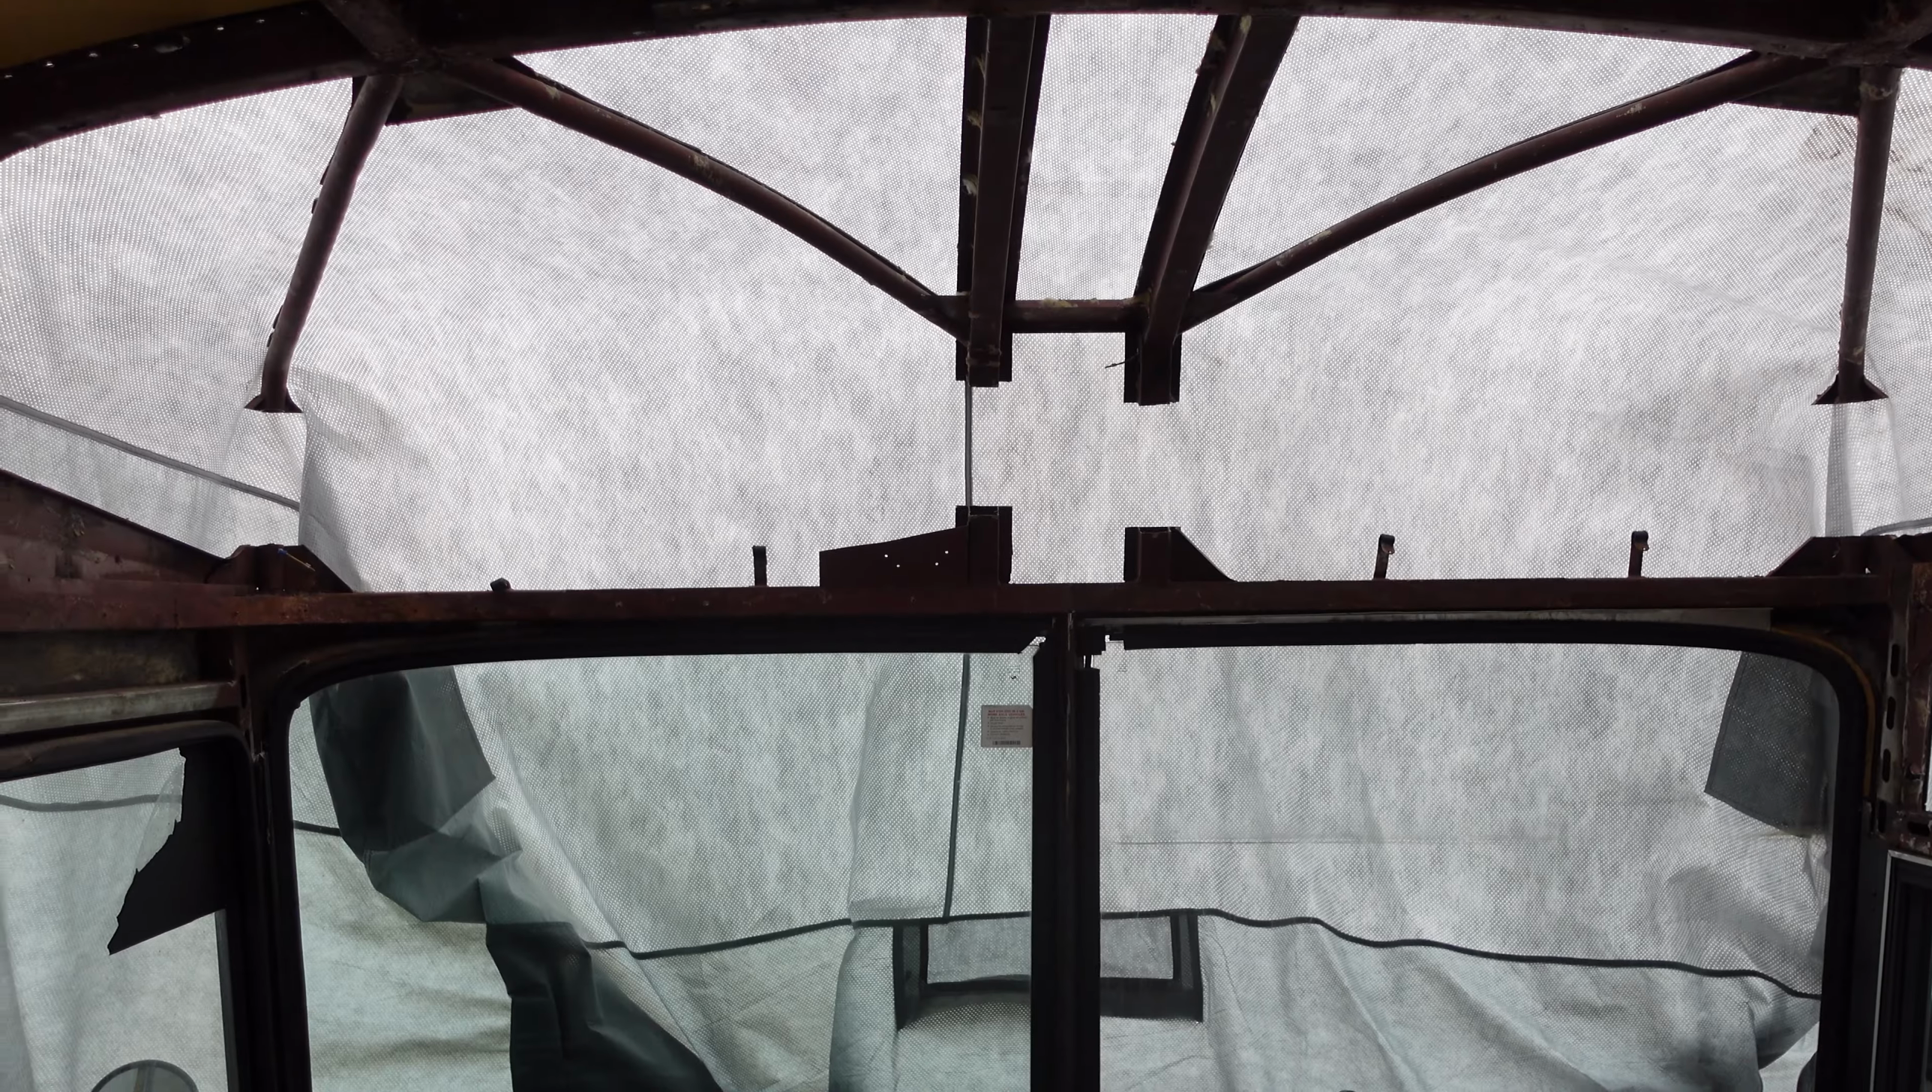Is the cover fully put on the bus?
Yes.